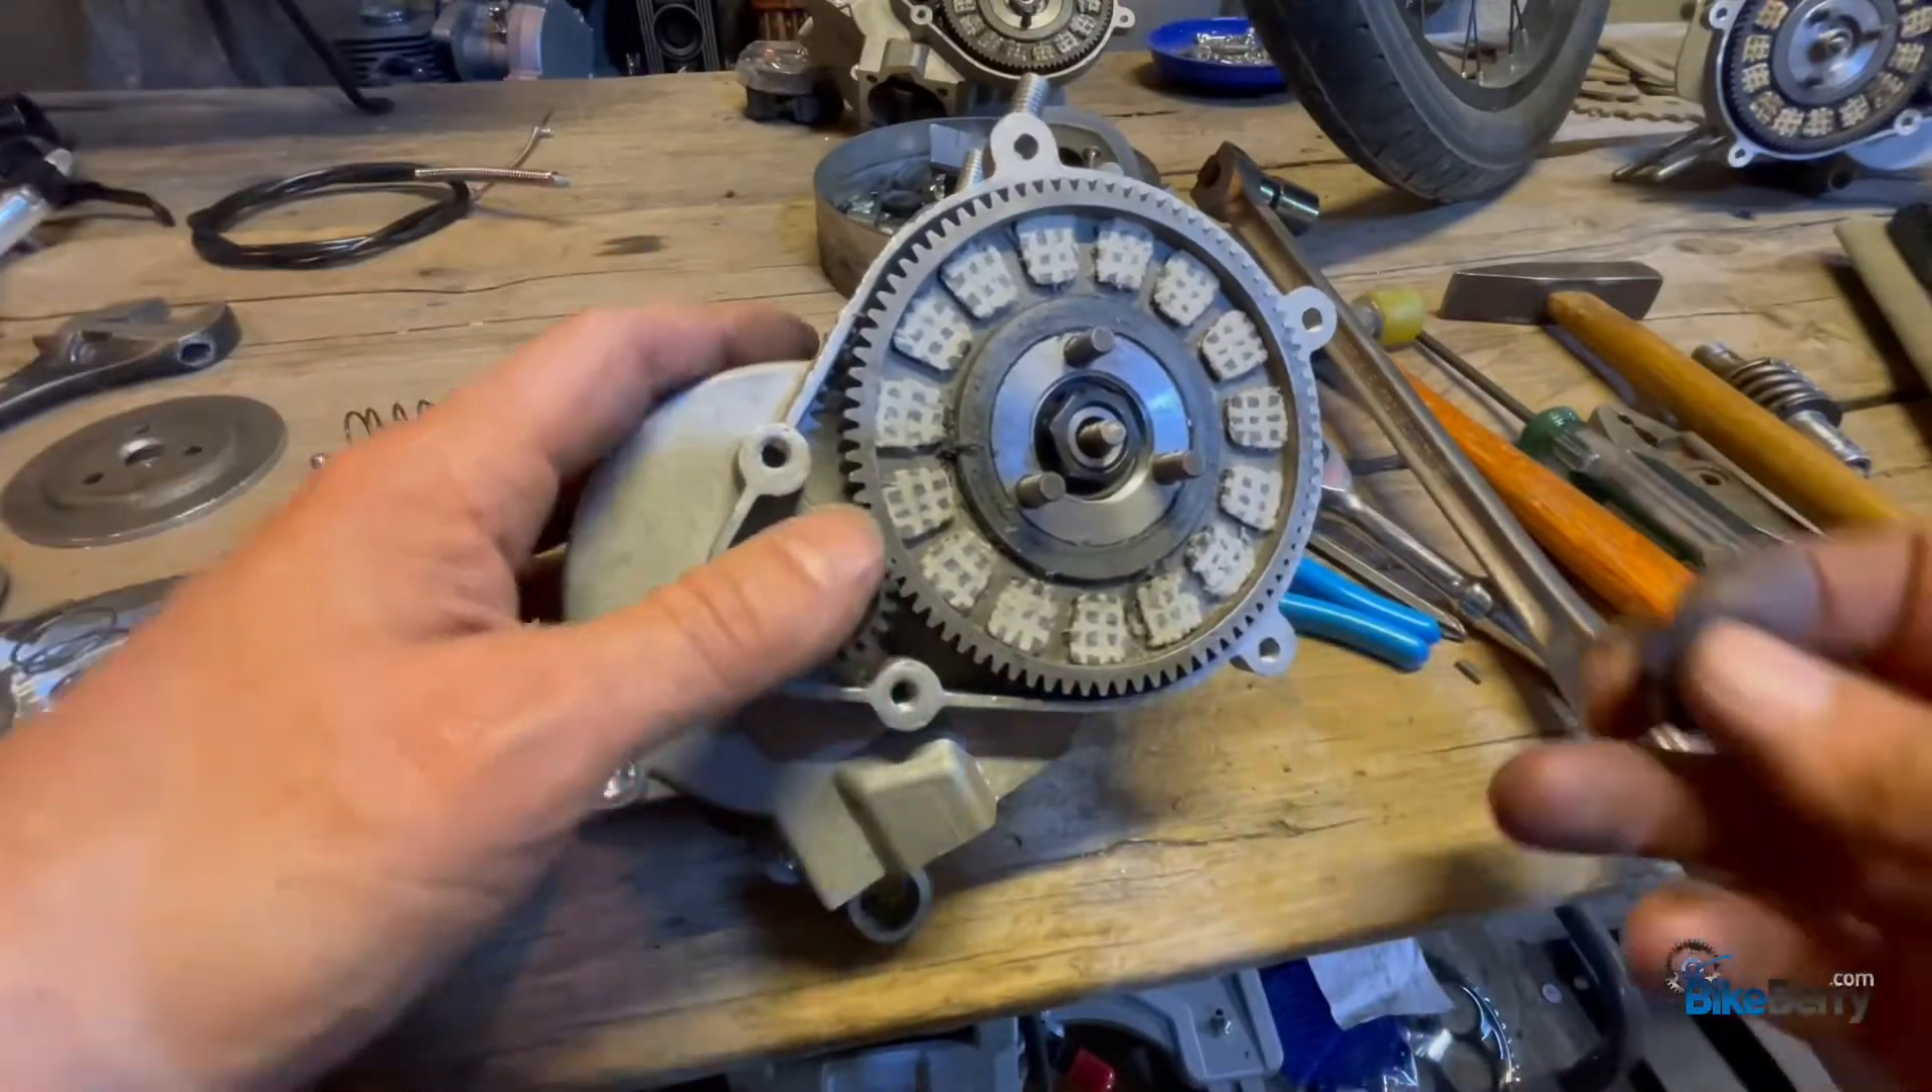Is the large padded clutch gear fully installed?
Yes.